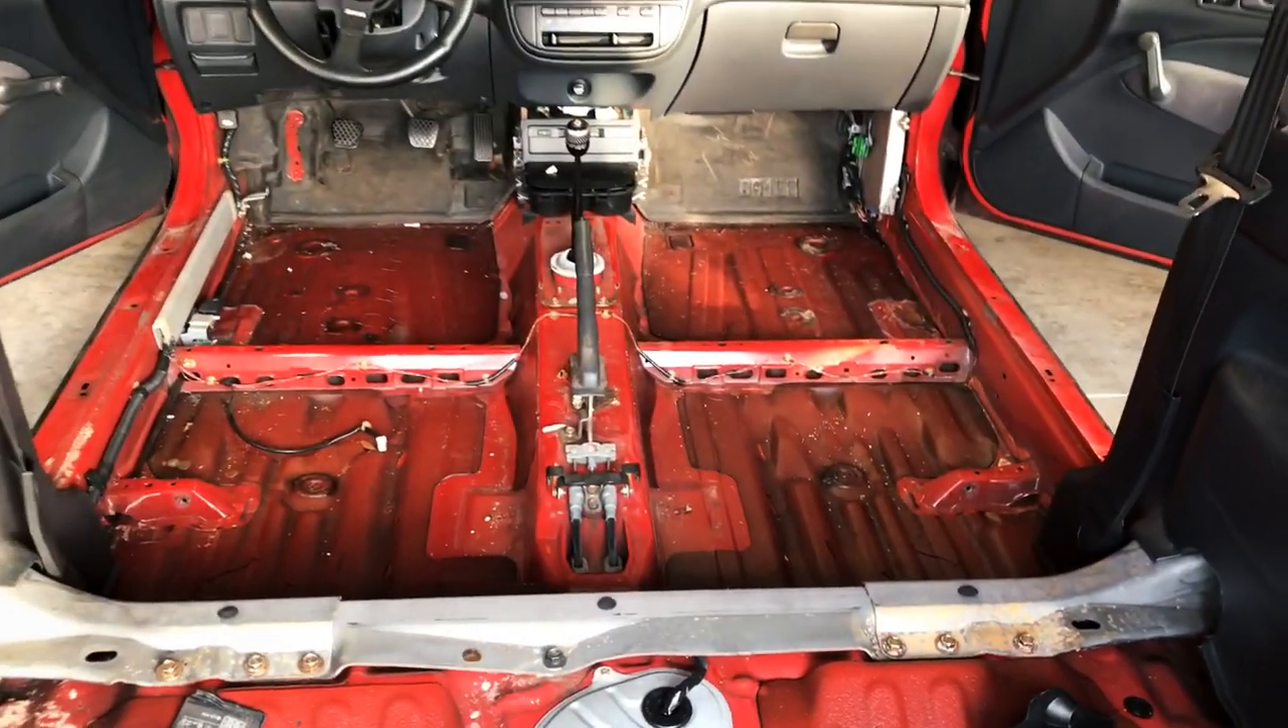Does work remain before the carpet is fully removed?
No.